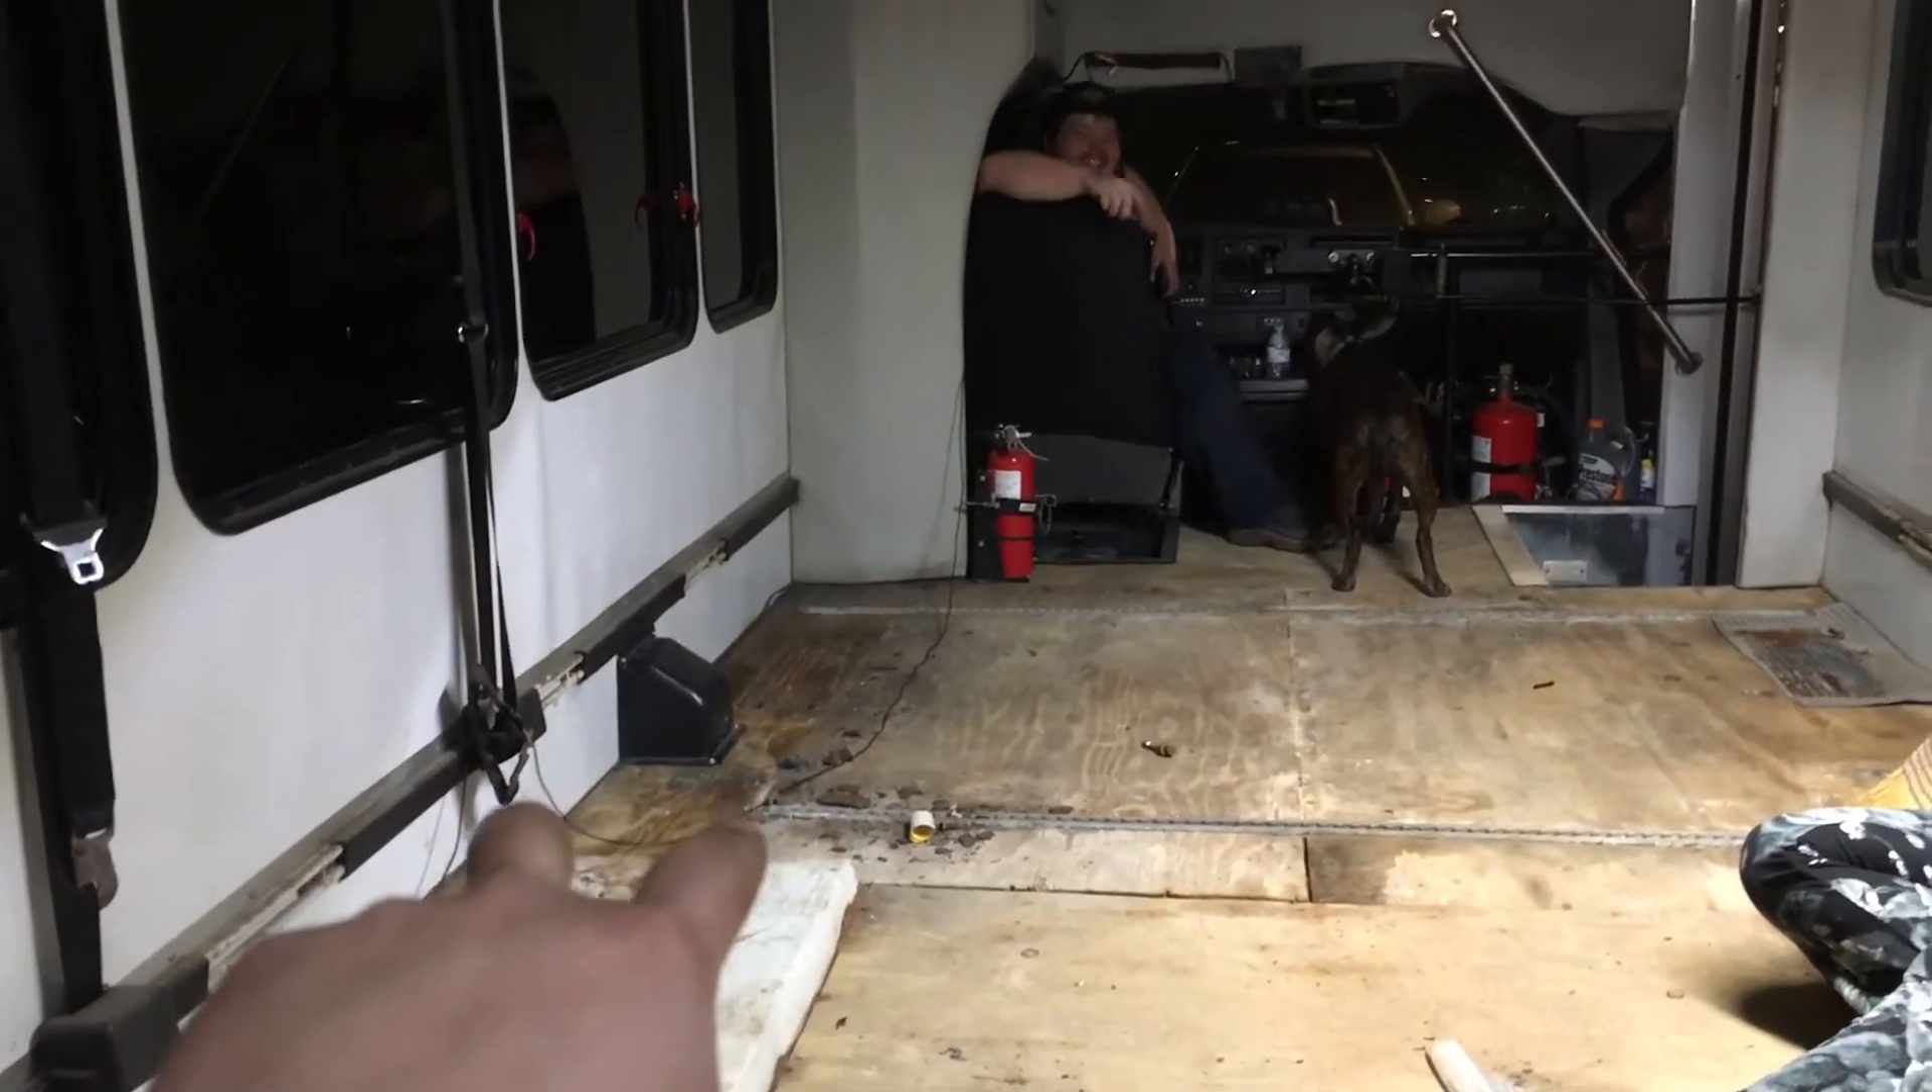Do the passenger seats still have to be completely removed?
No.